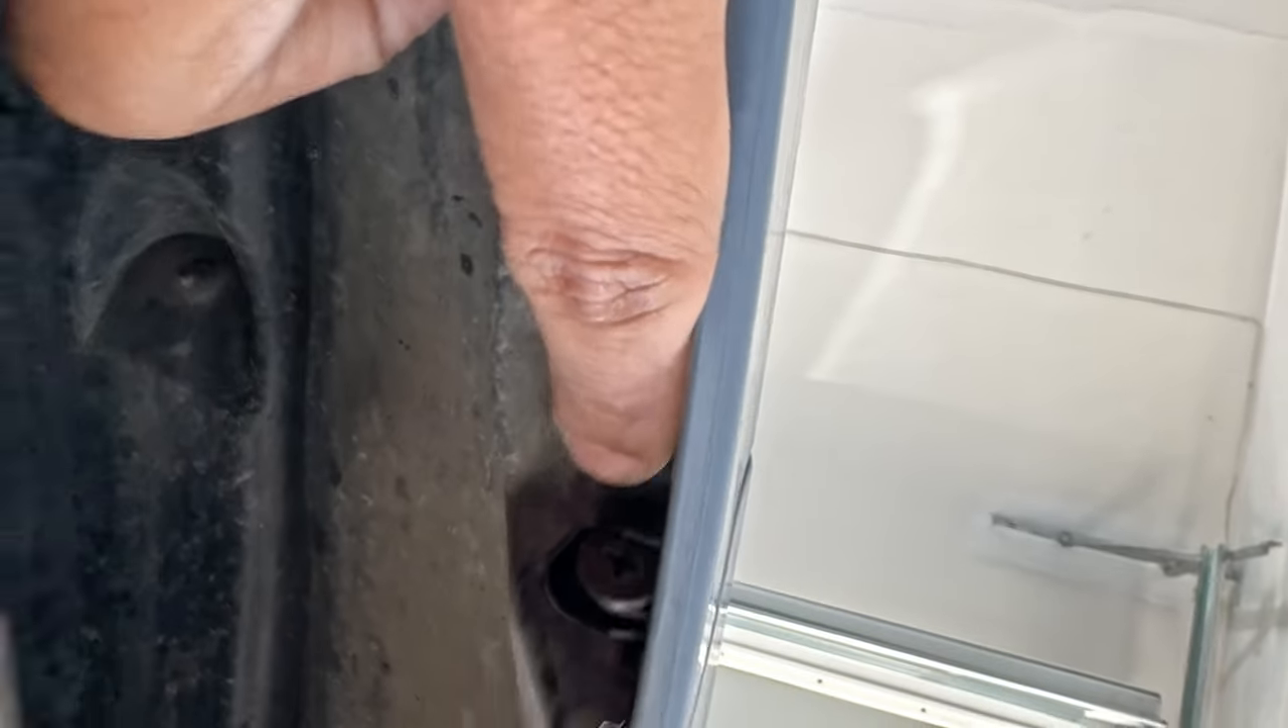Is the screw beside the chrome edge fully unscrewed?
No.